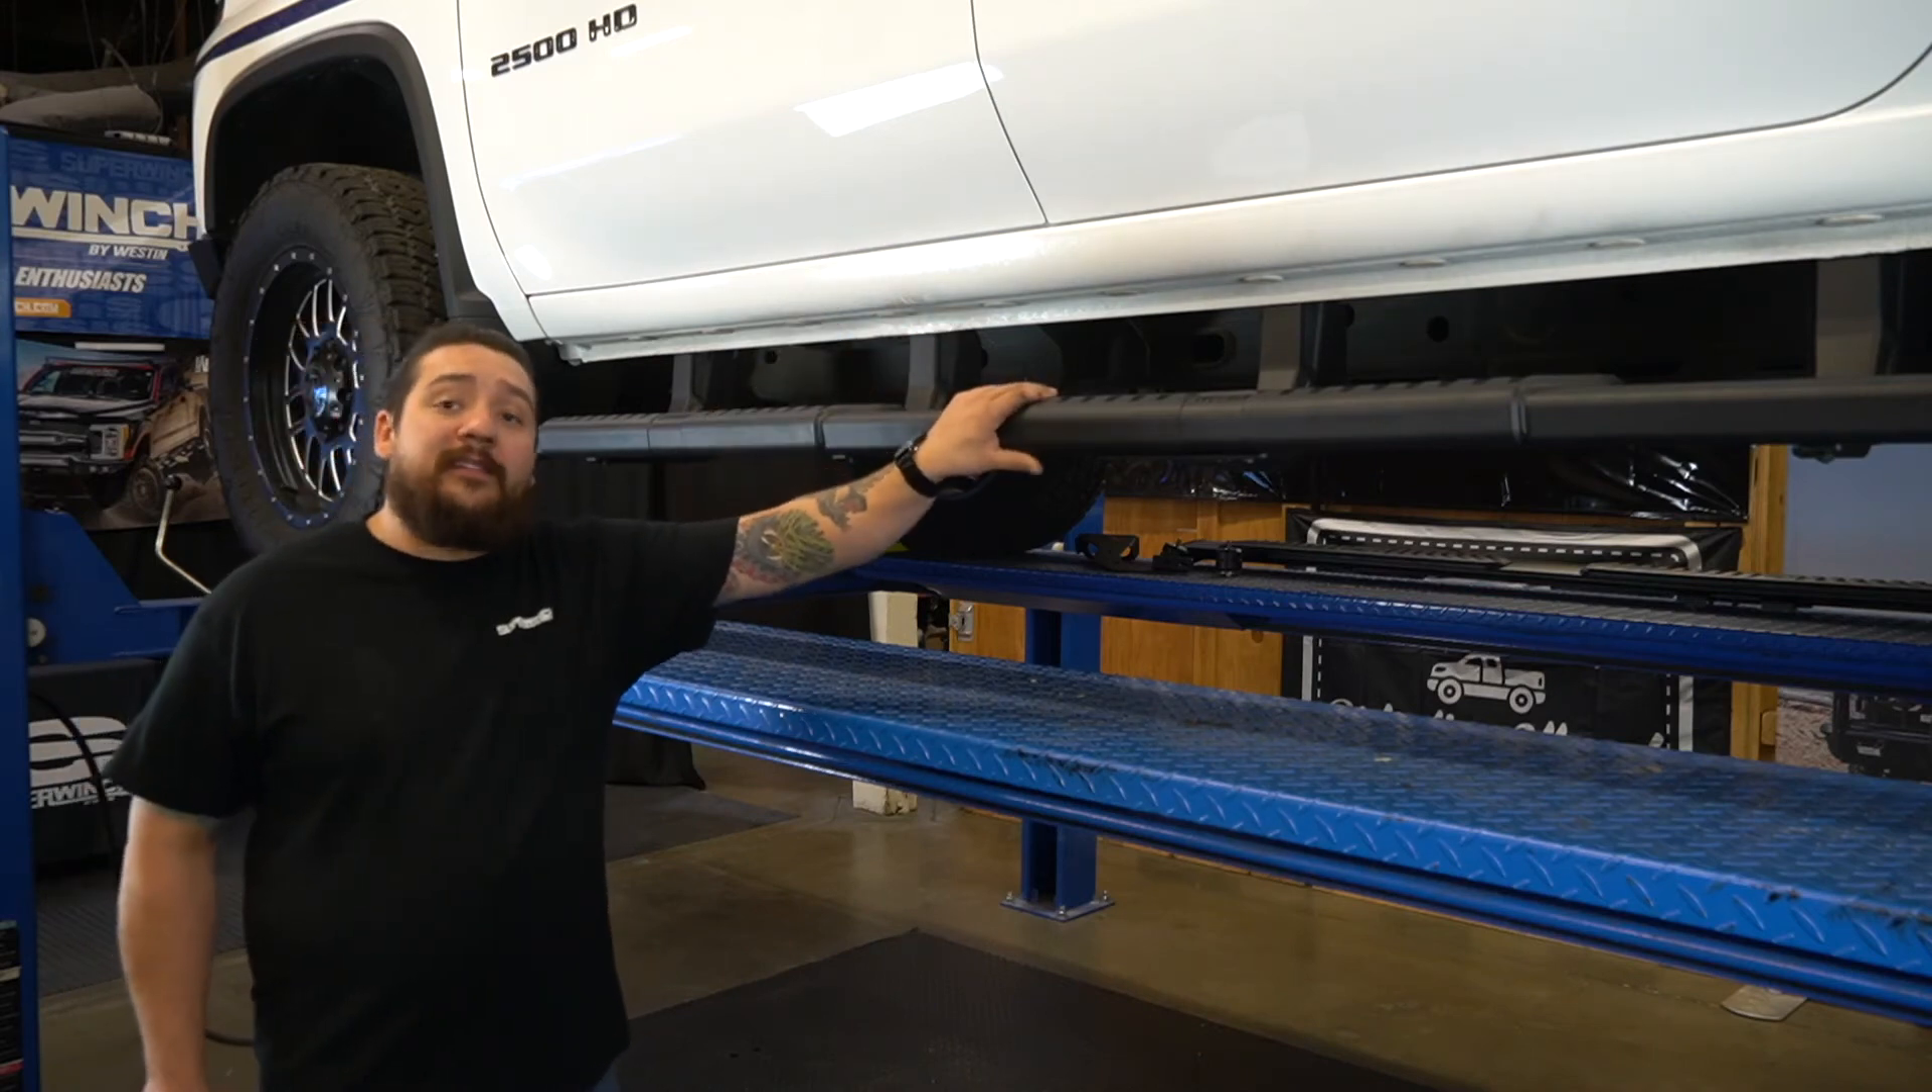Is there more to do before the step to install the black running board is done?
No.